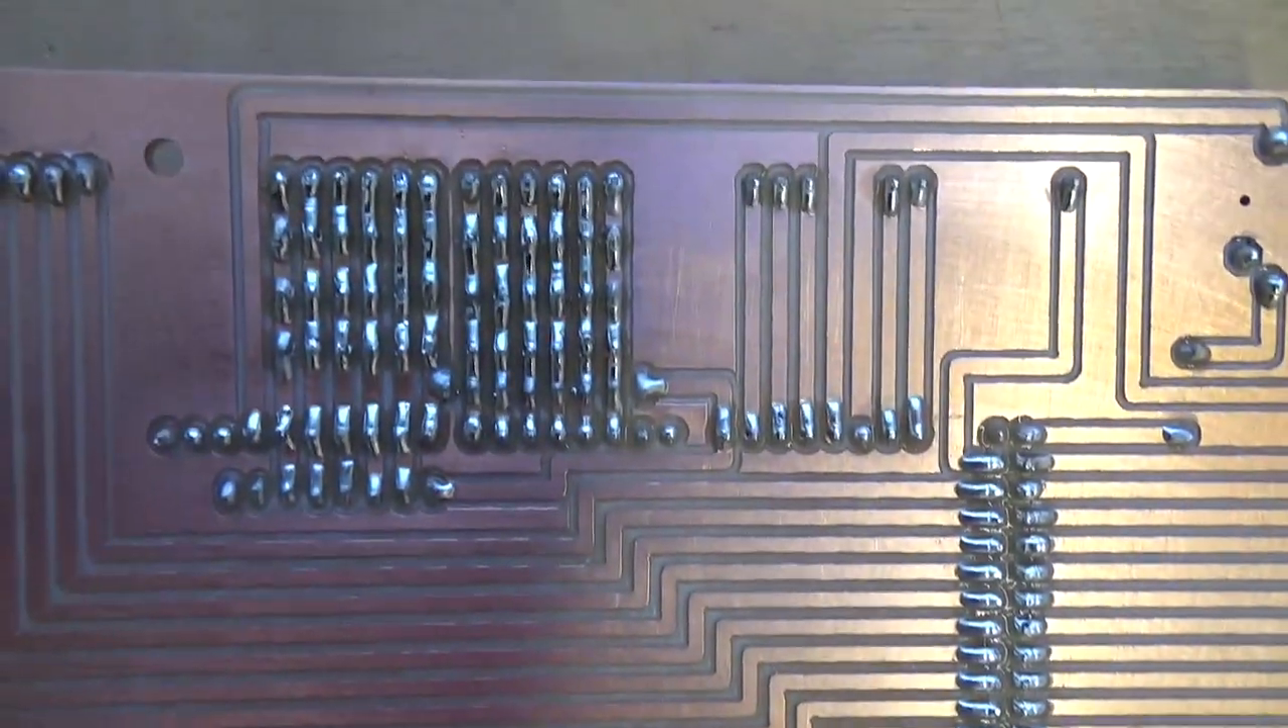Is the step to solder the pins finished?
Yes.